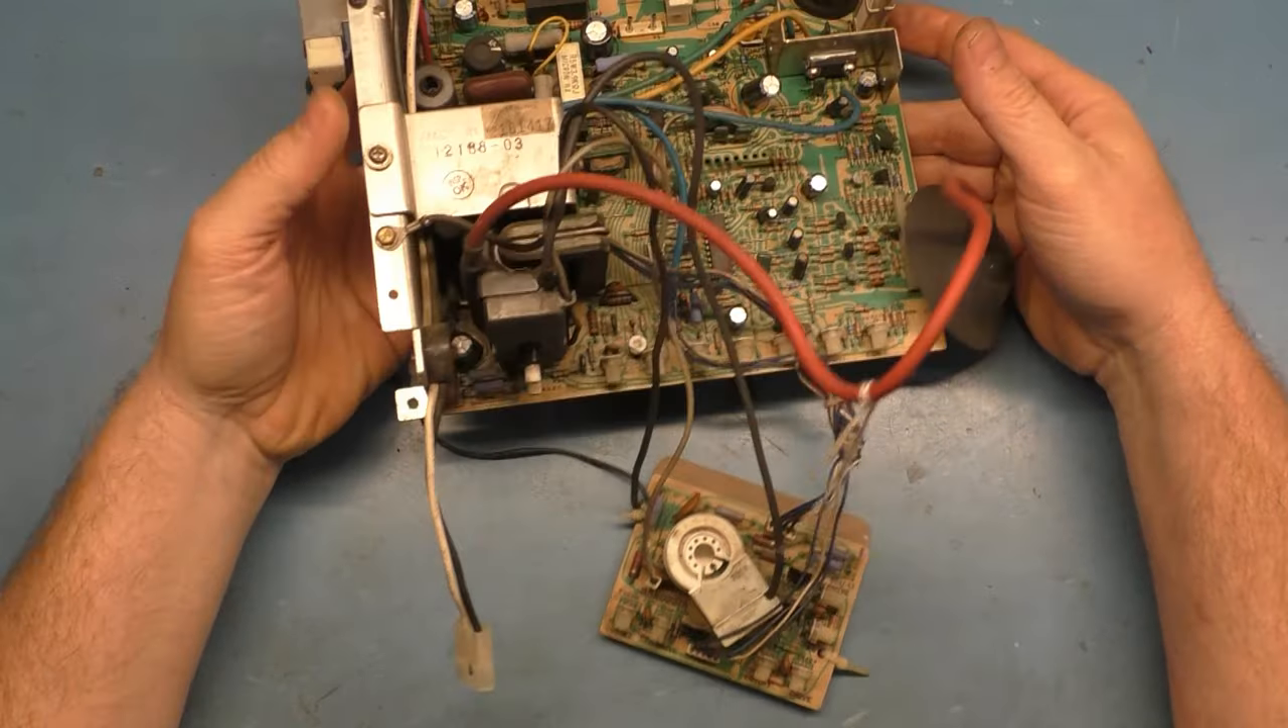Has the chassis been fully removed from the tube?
Yes.